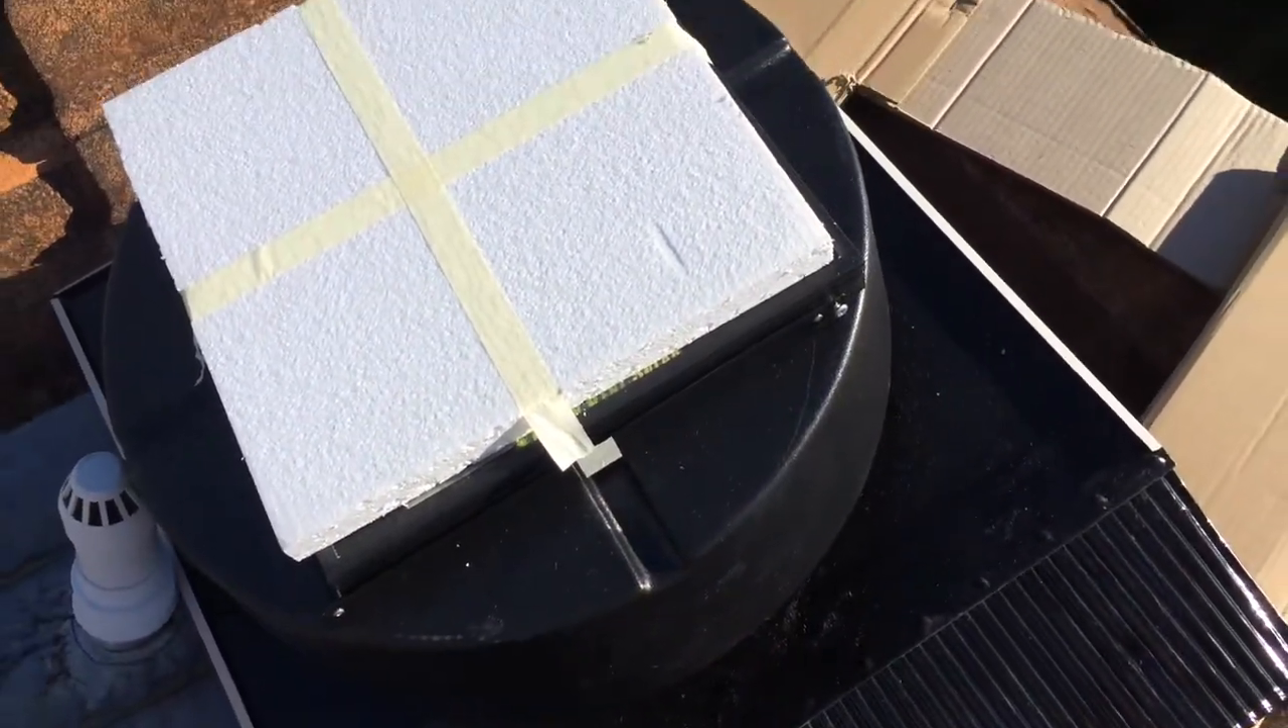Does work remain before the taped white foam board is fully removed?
Yes.